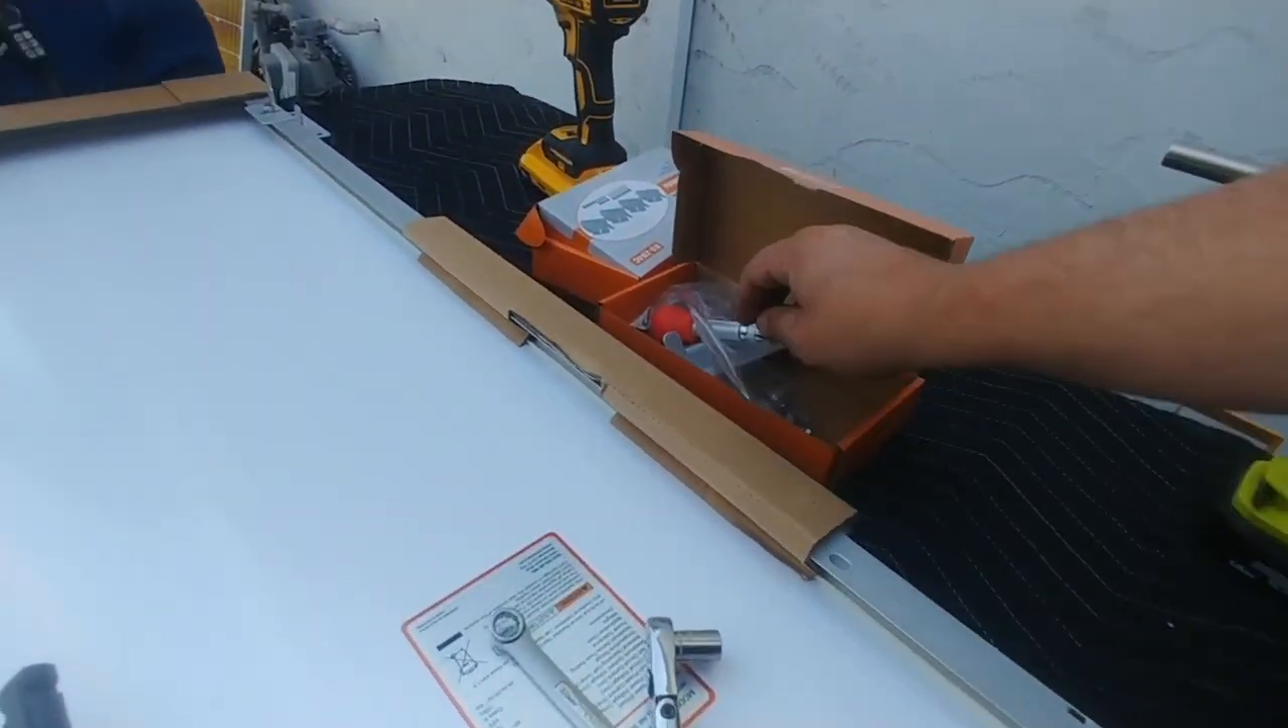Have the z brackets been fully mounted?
No.